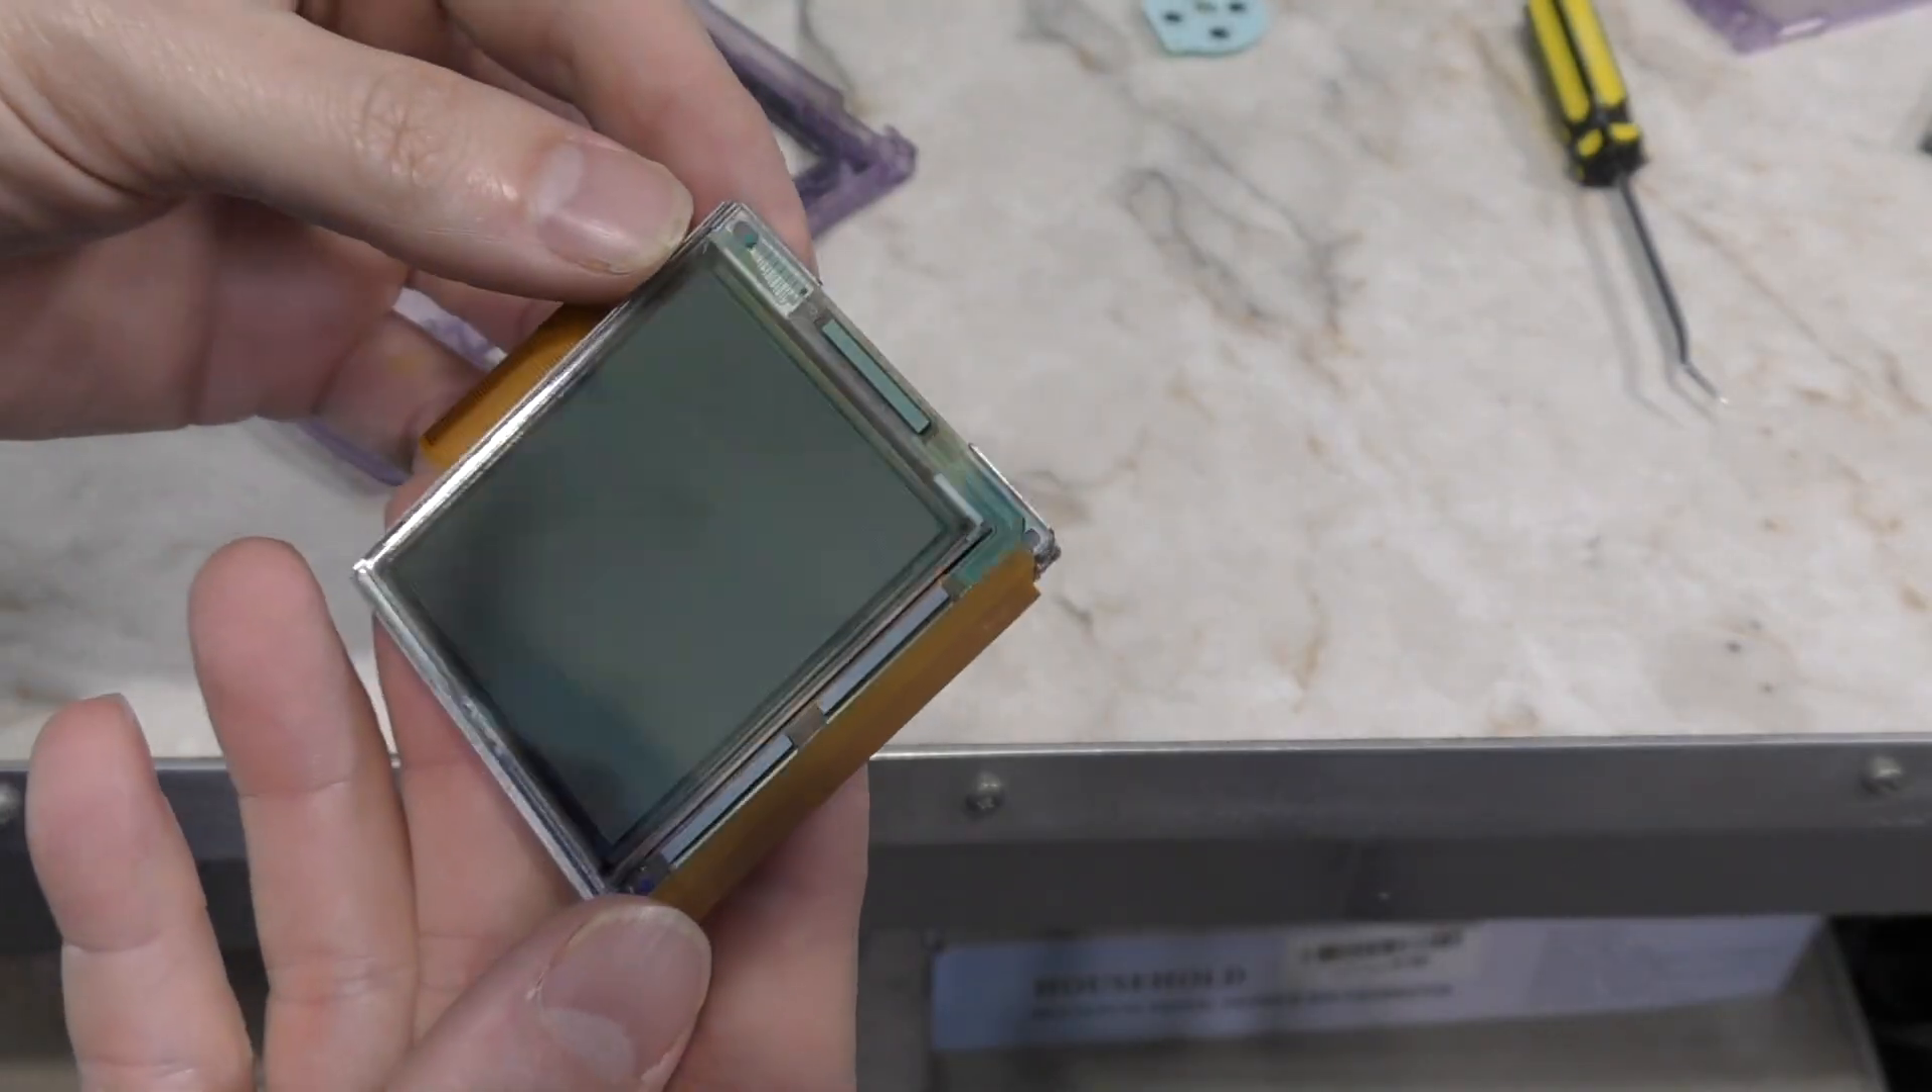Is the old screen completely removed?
Yes.